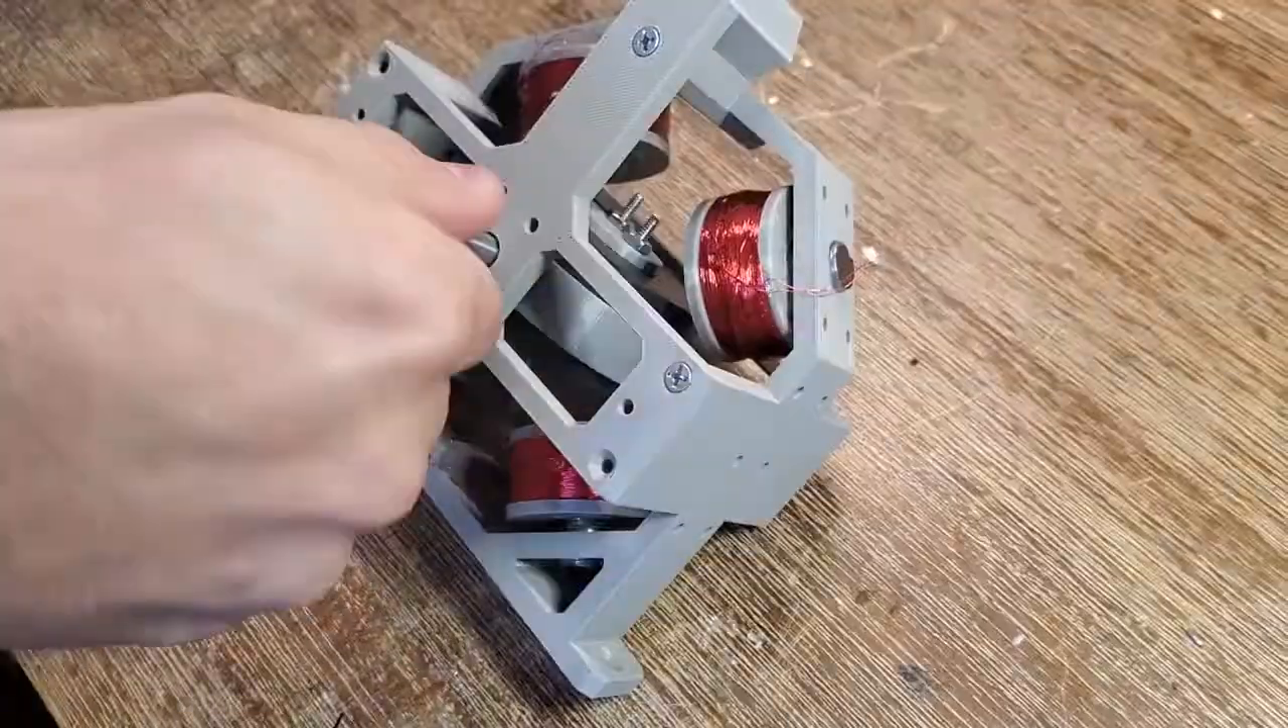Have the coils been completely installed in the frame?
Yes.